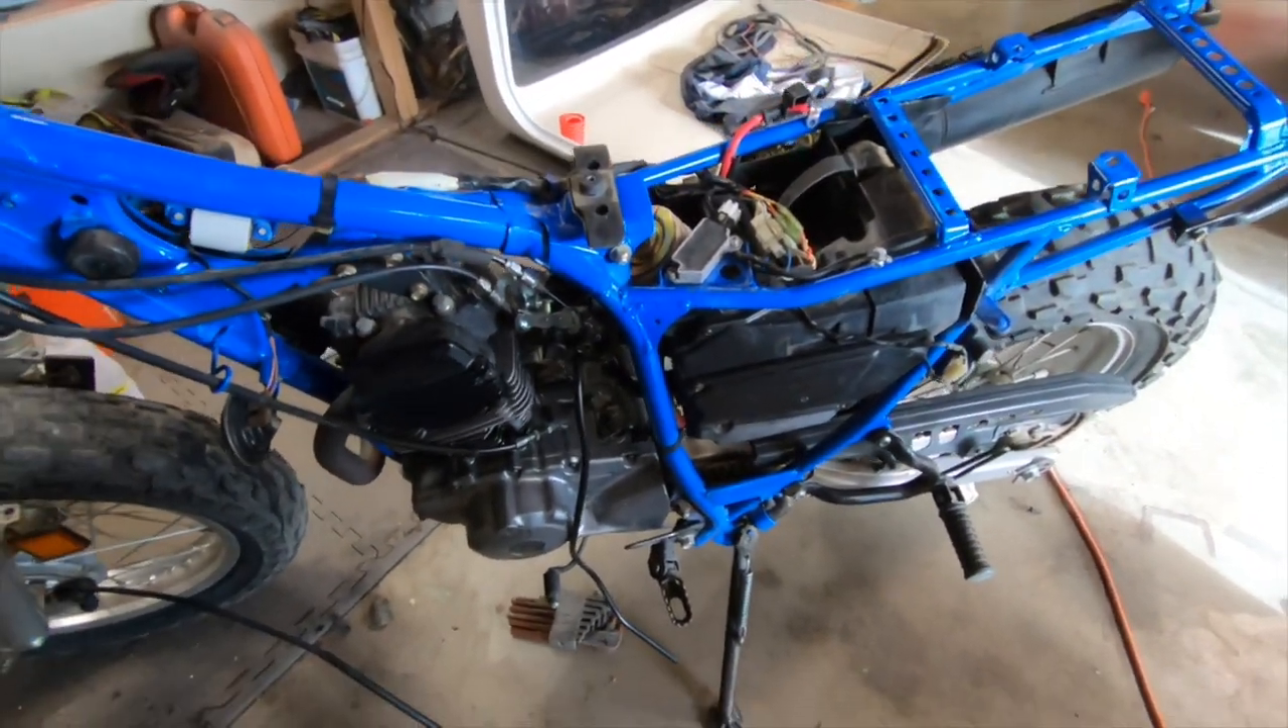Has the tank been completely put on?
No.